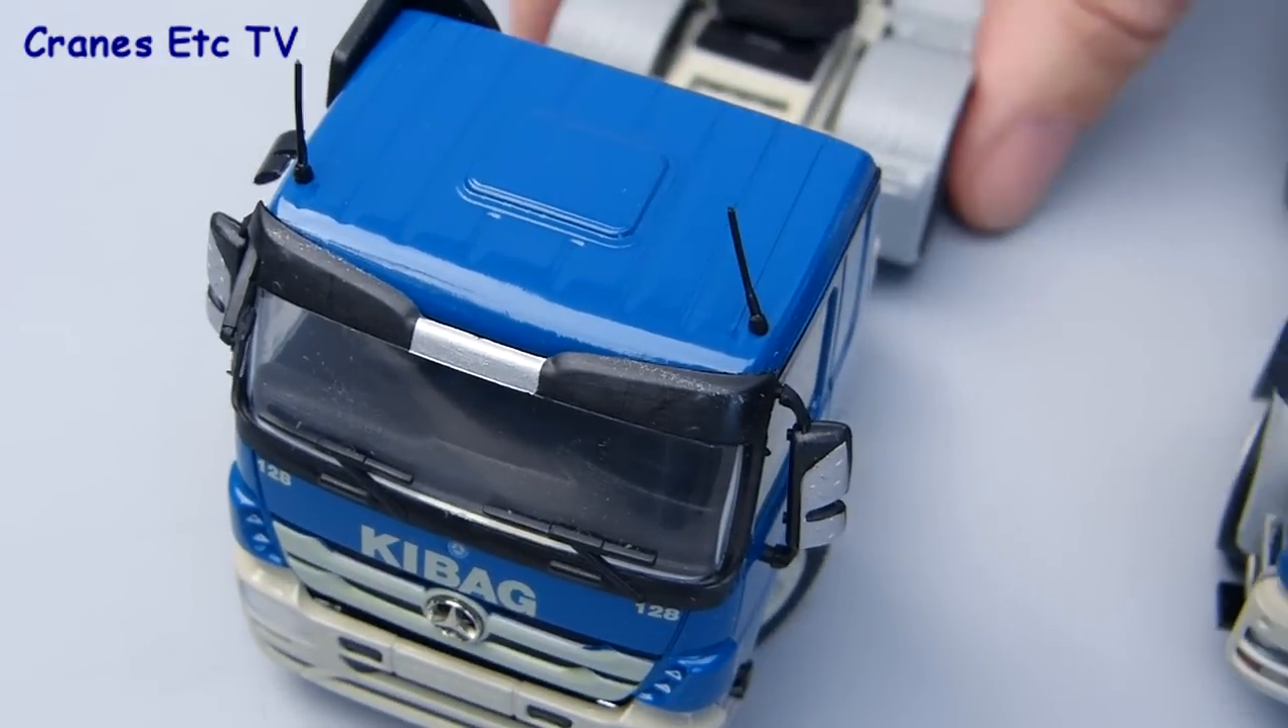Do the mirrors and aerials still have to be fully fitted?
No.